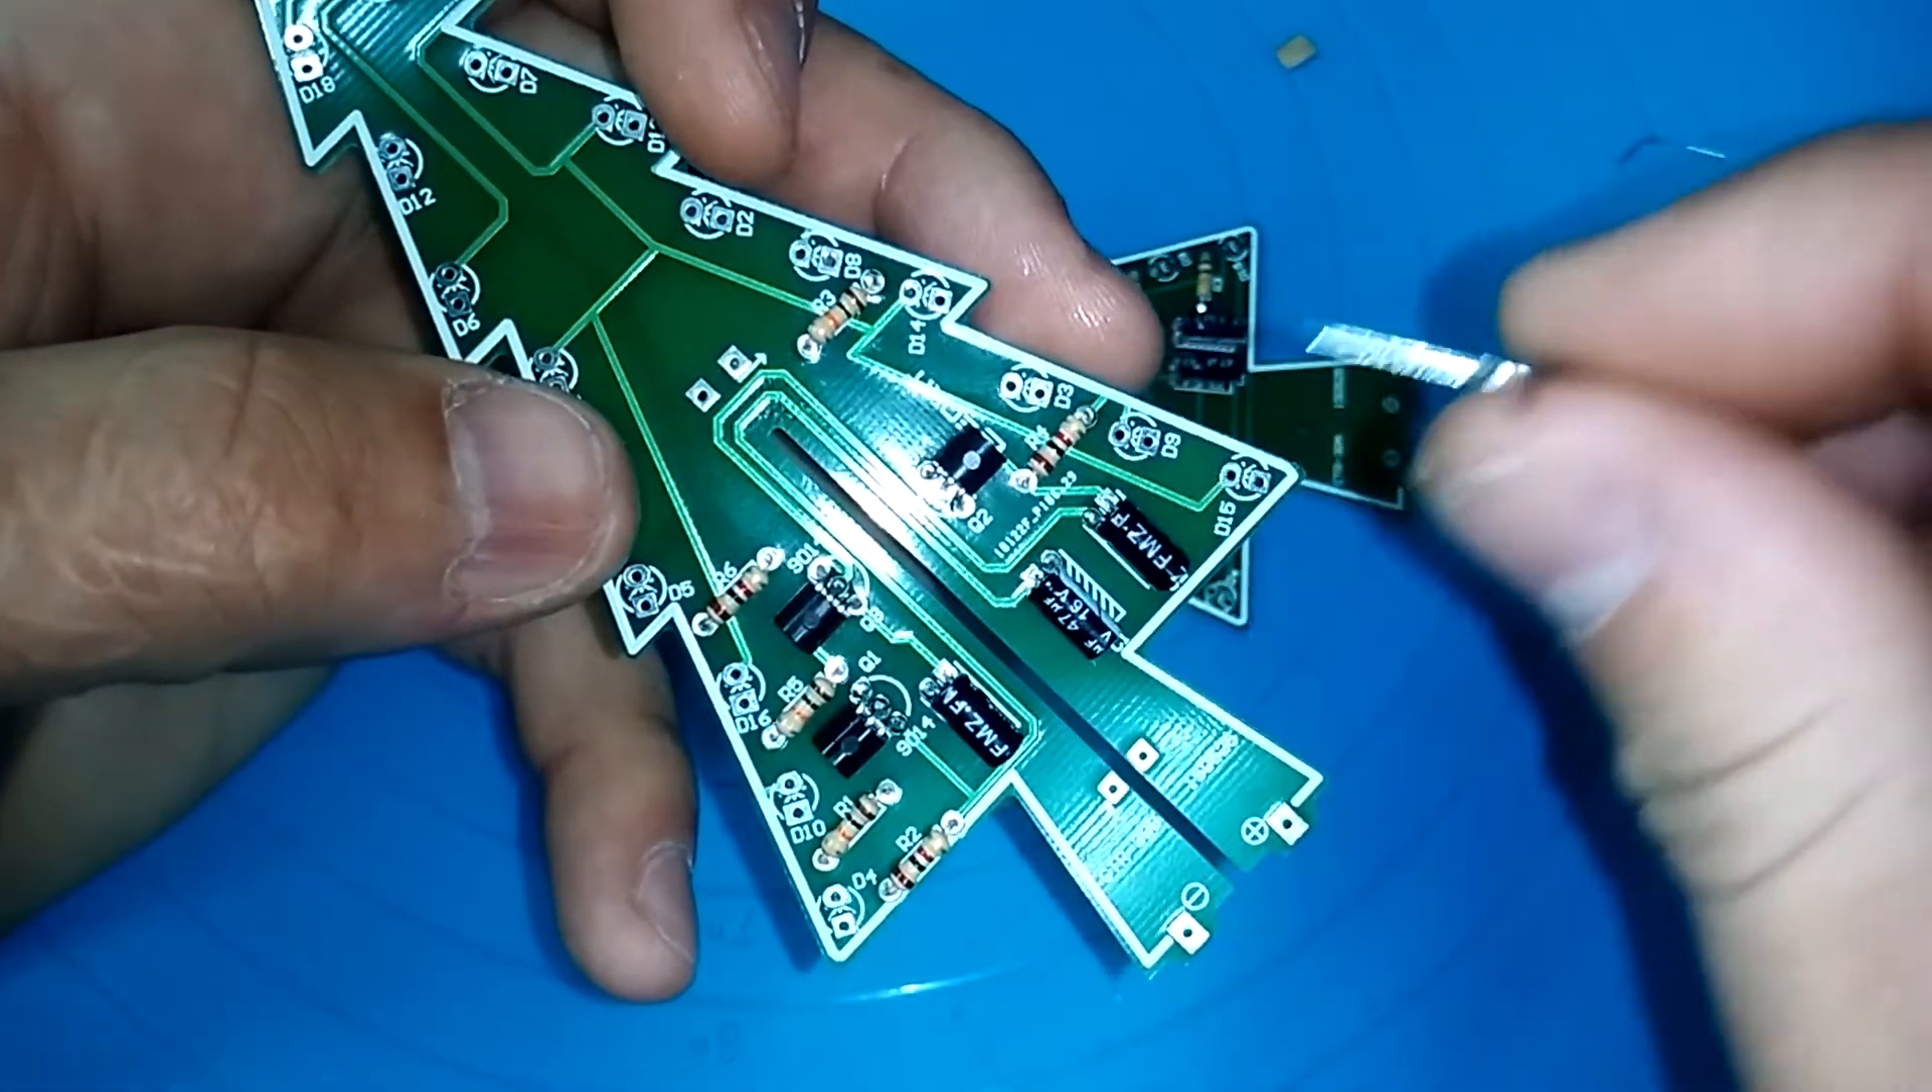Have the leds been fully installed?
No.